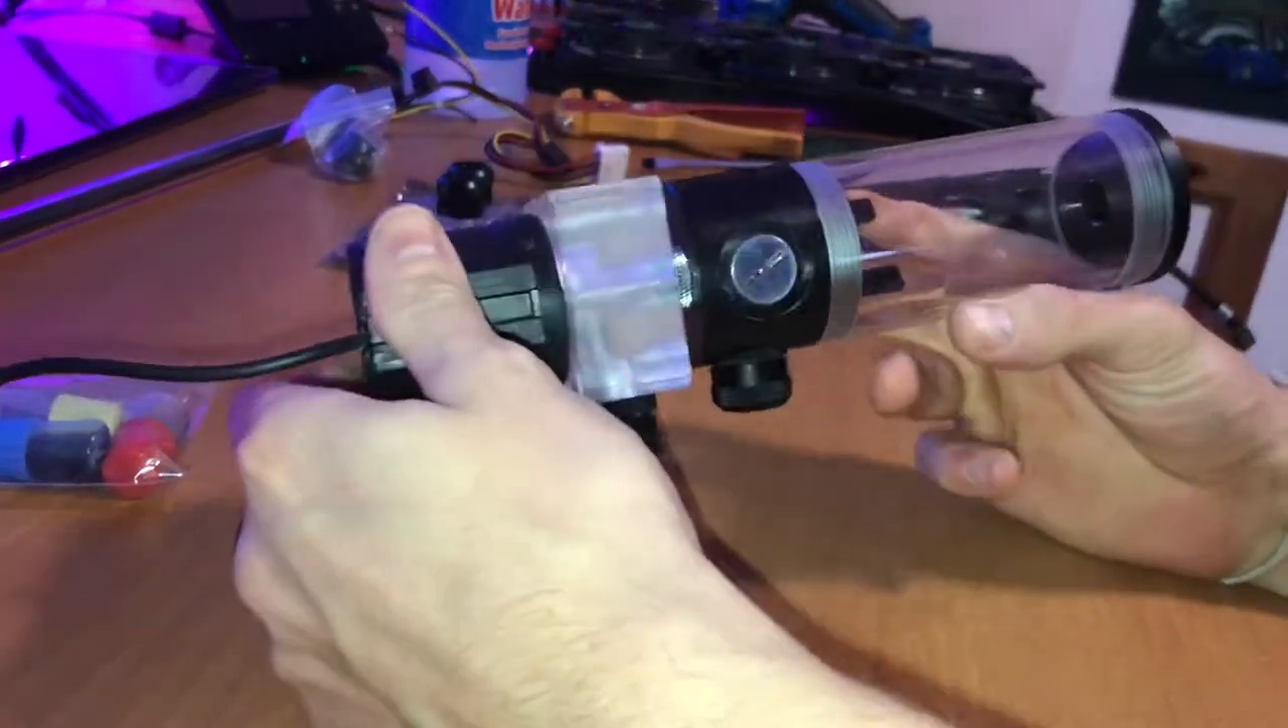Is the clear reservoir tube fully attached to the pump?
Yes.